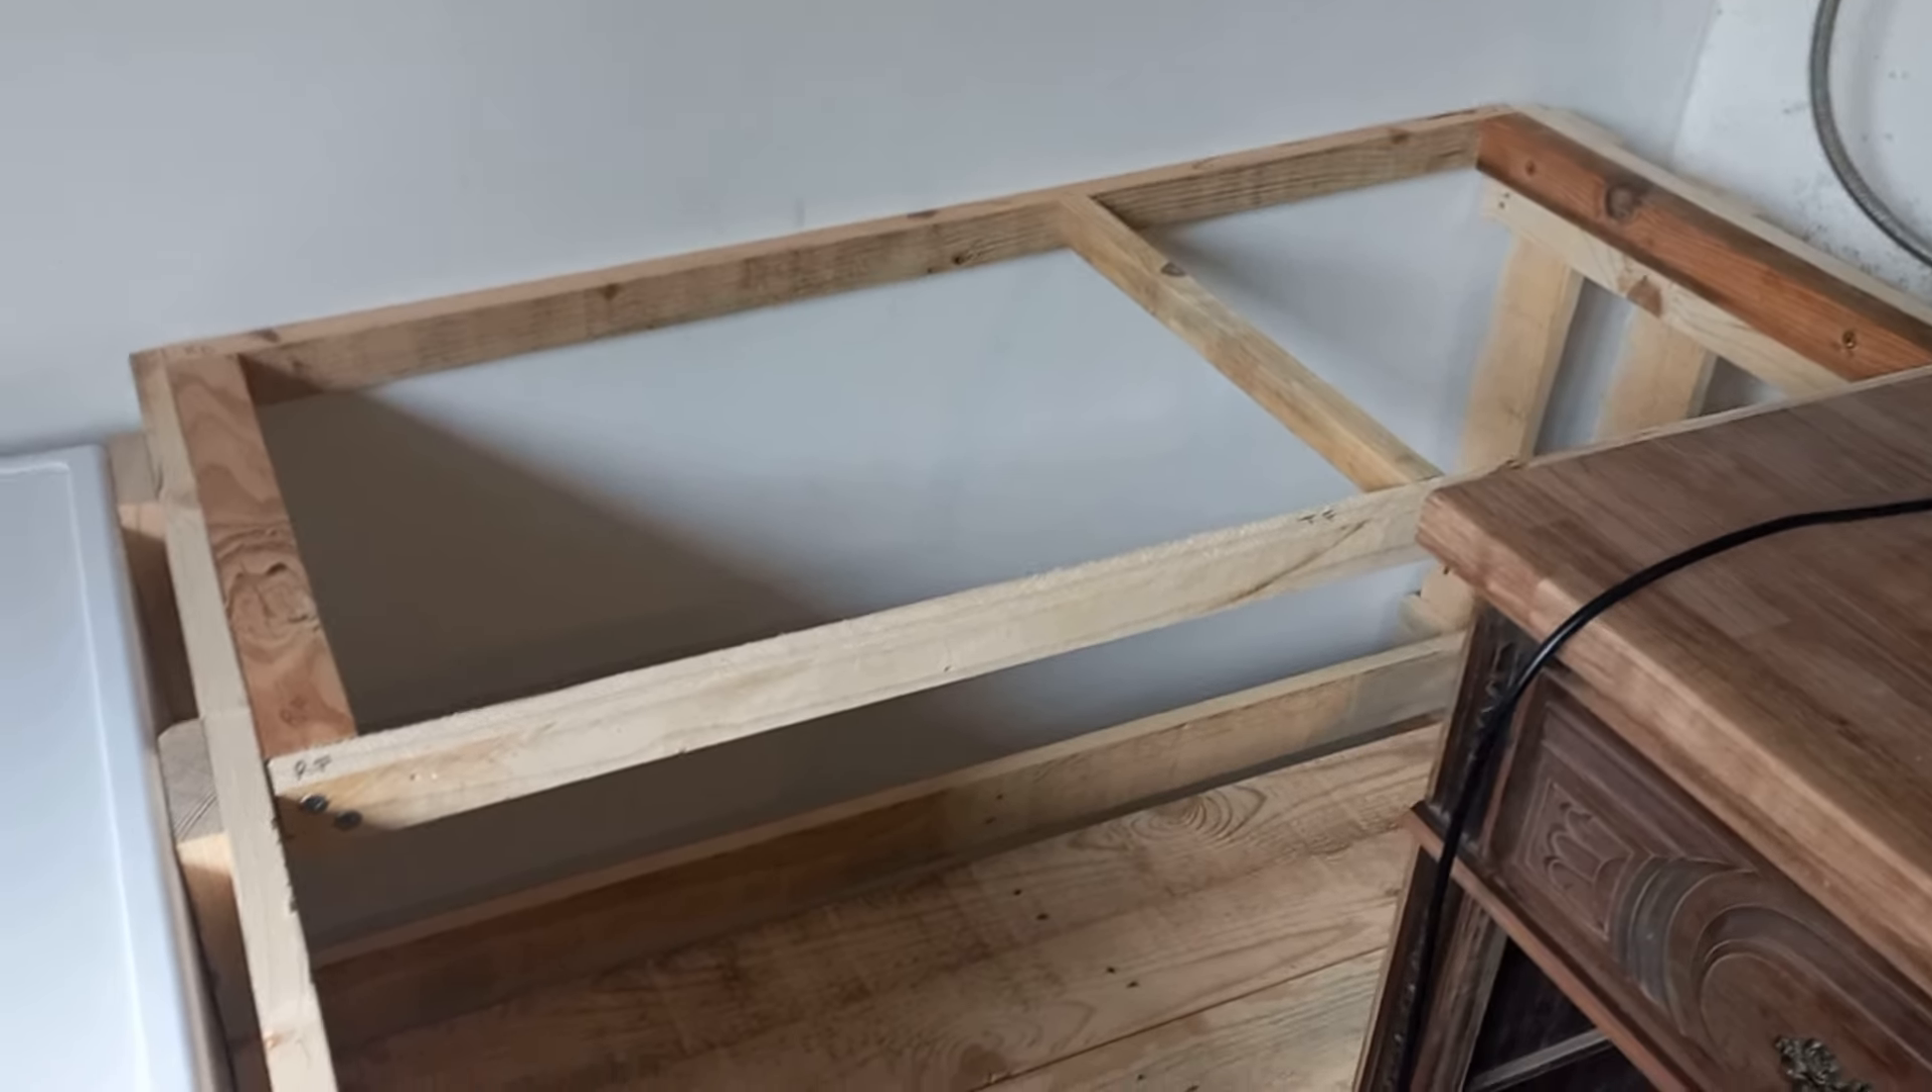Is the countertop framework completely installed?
Yes.